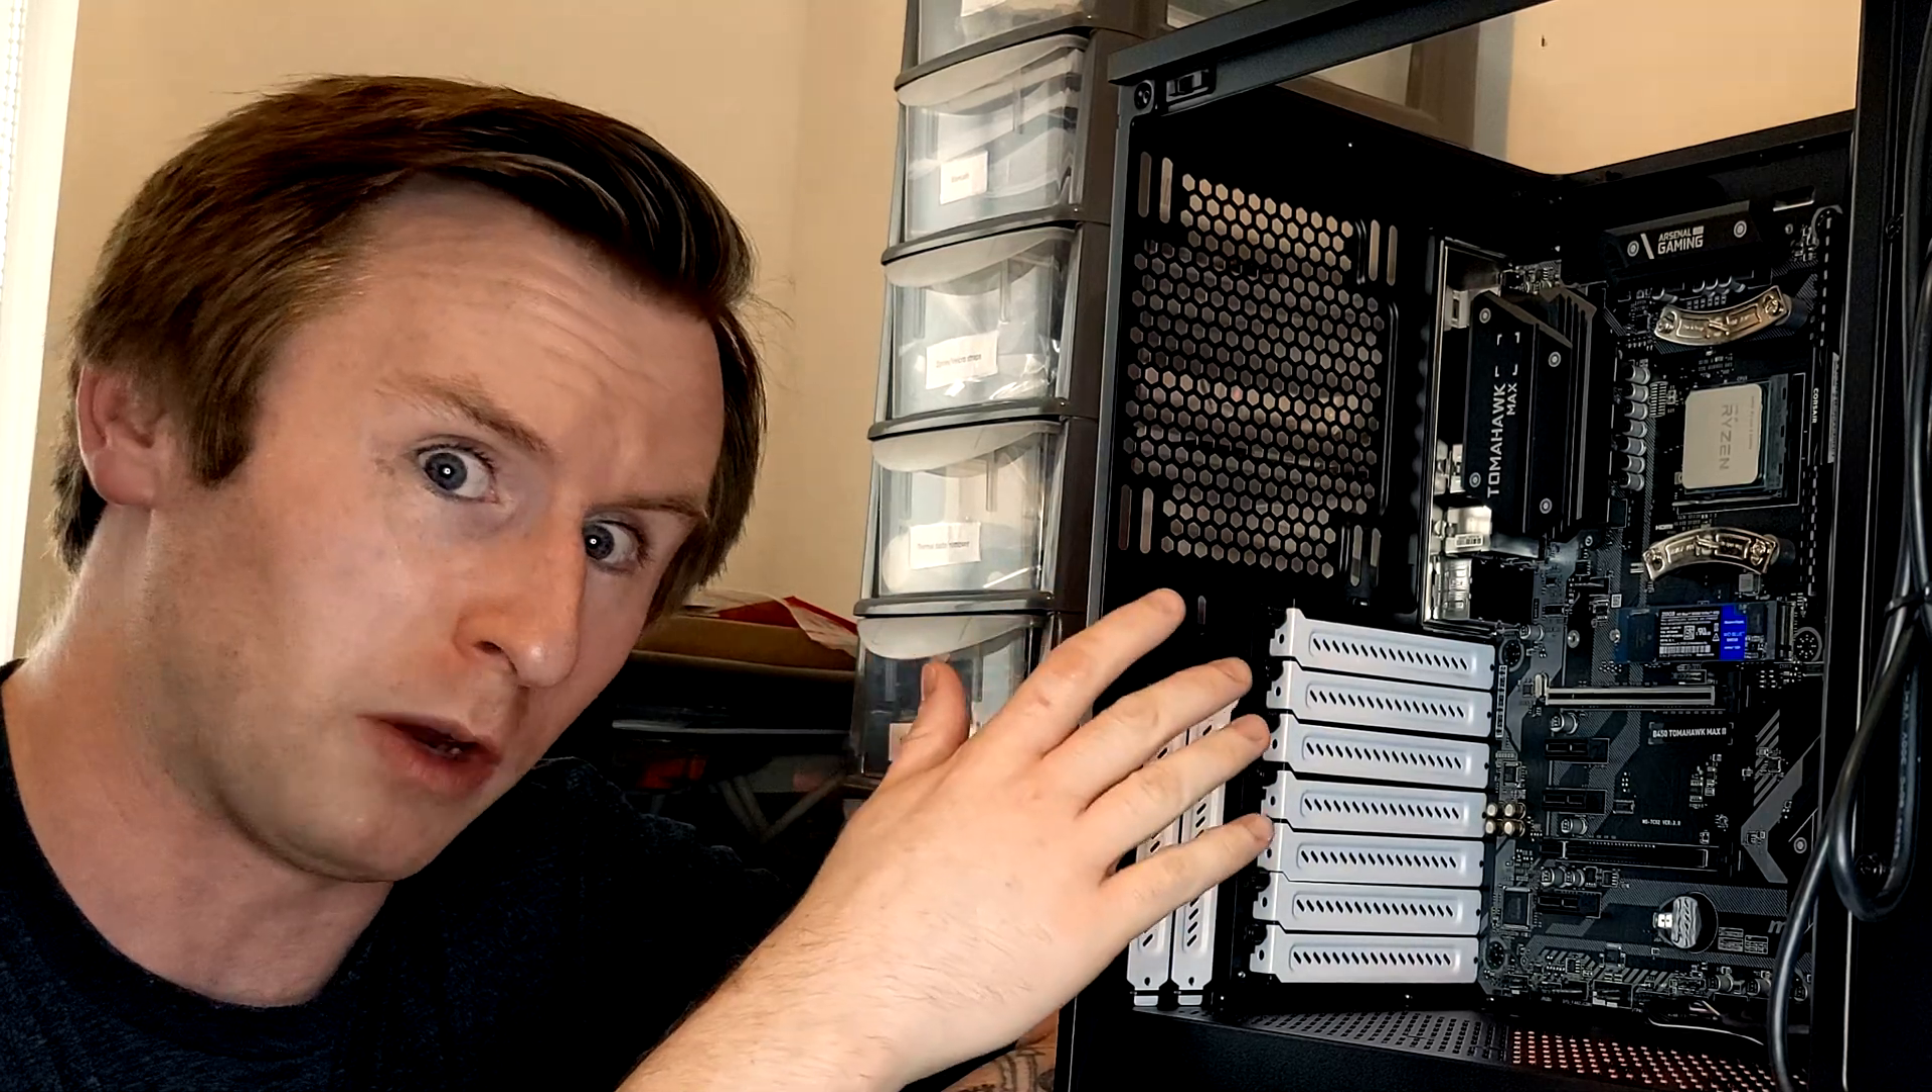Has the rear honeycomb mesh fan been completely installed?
No.